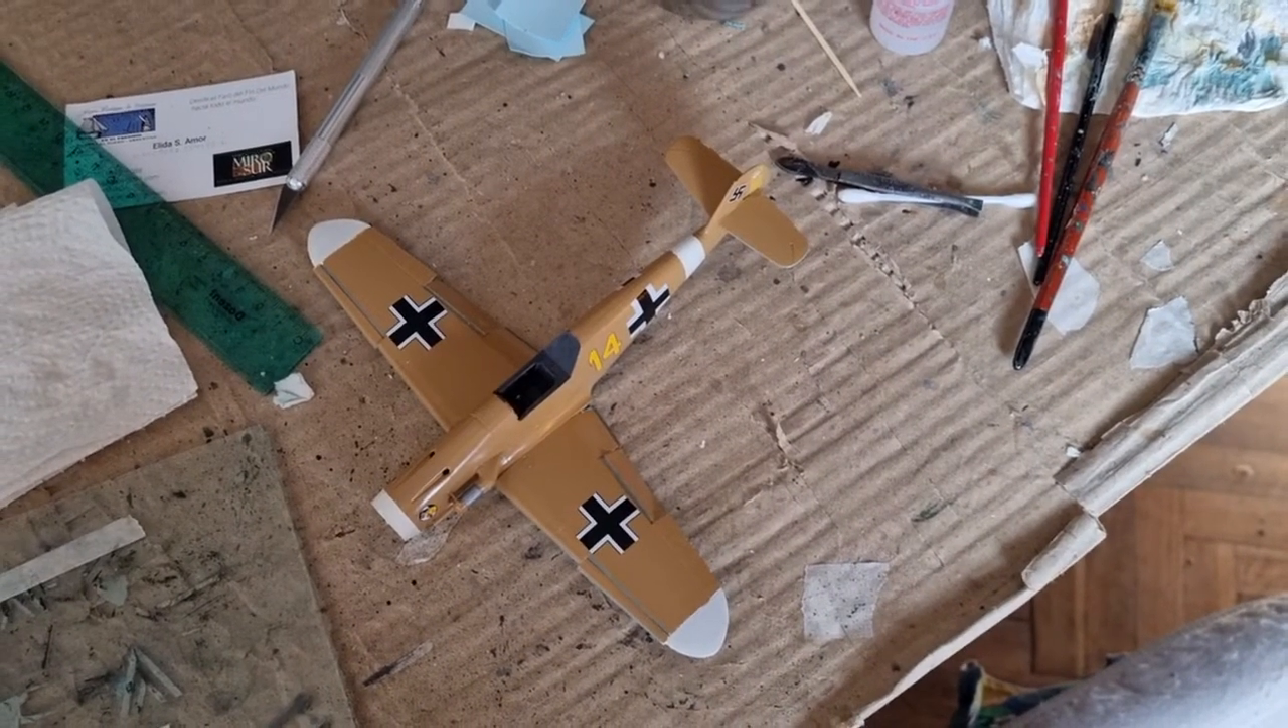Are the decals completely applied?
Yes.